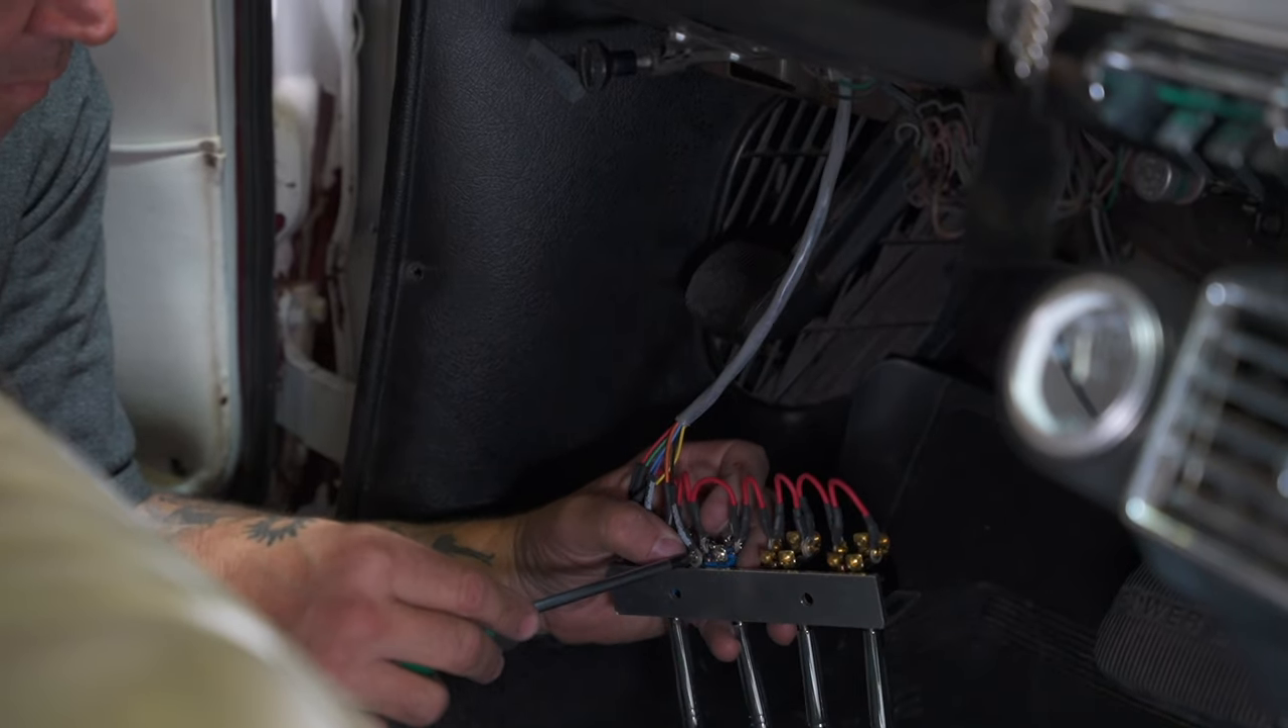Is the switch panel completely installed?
No.